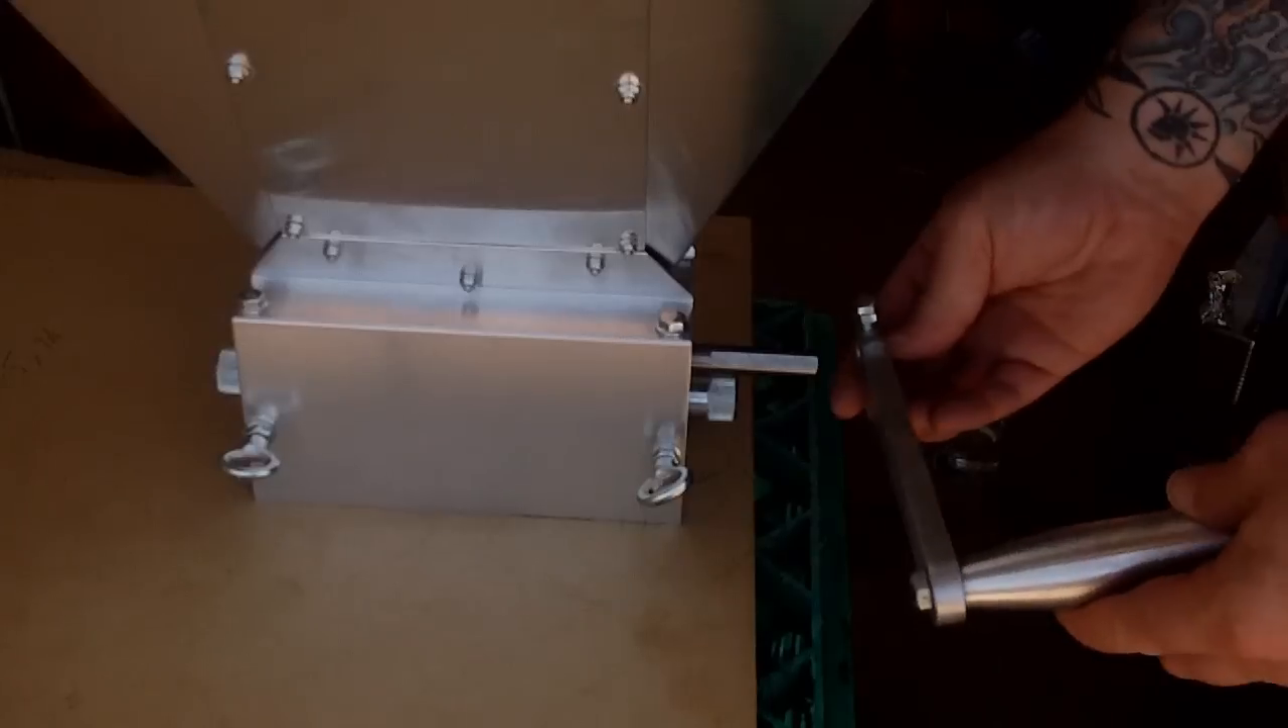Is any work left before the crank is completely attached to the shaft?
Yes.